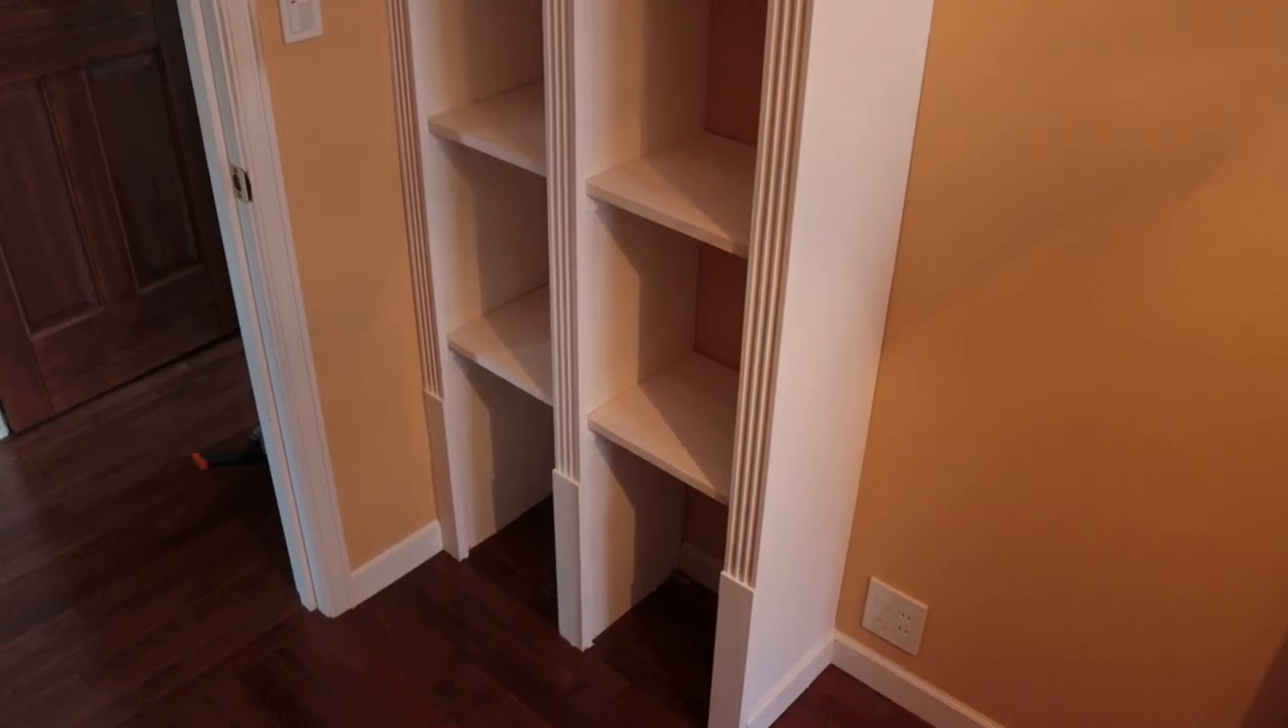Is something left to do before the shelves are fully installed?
No.